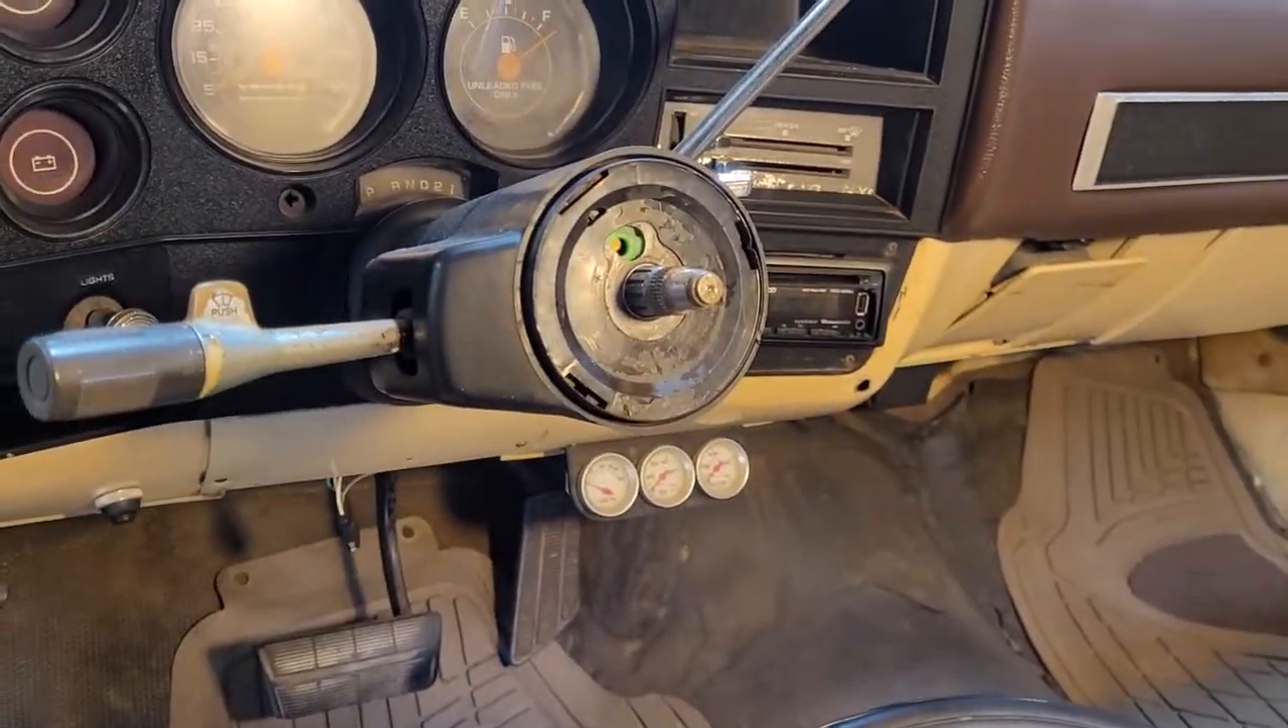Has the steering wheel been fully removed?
Yes.